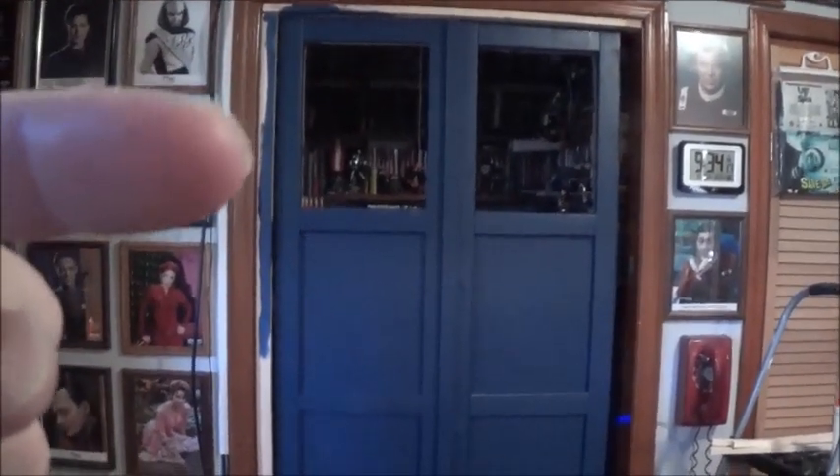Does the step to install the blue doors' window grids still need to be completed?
Yes.